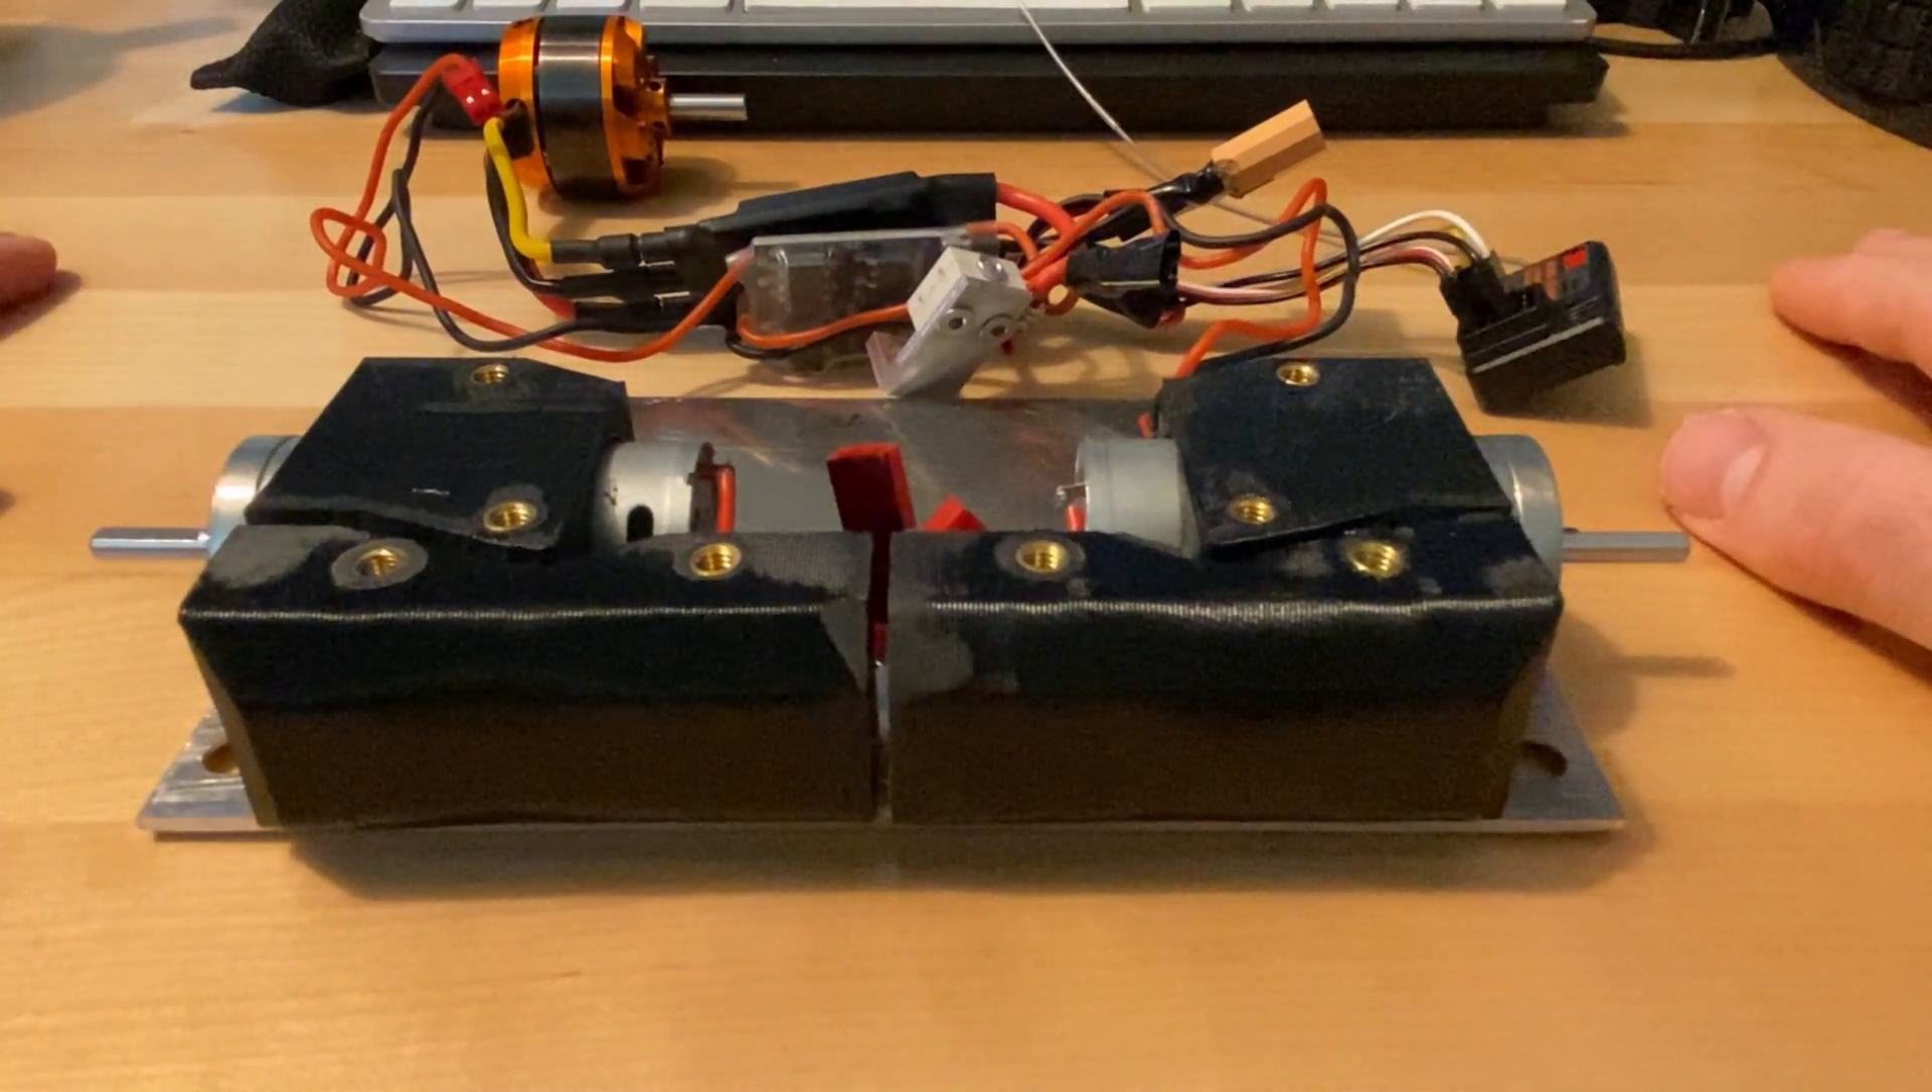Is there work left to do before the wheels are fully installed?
Yes.